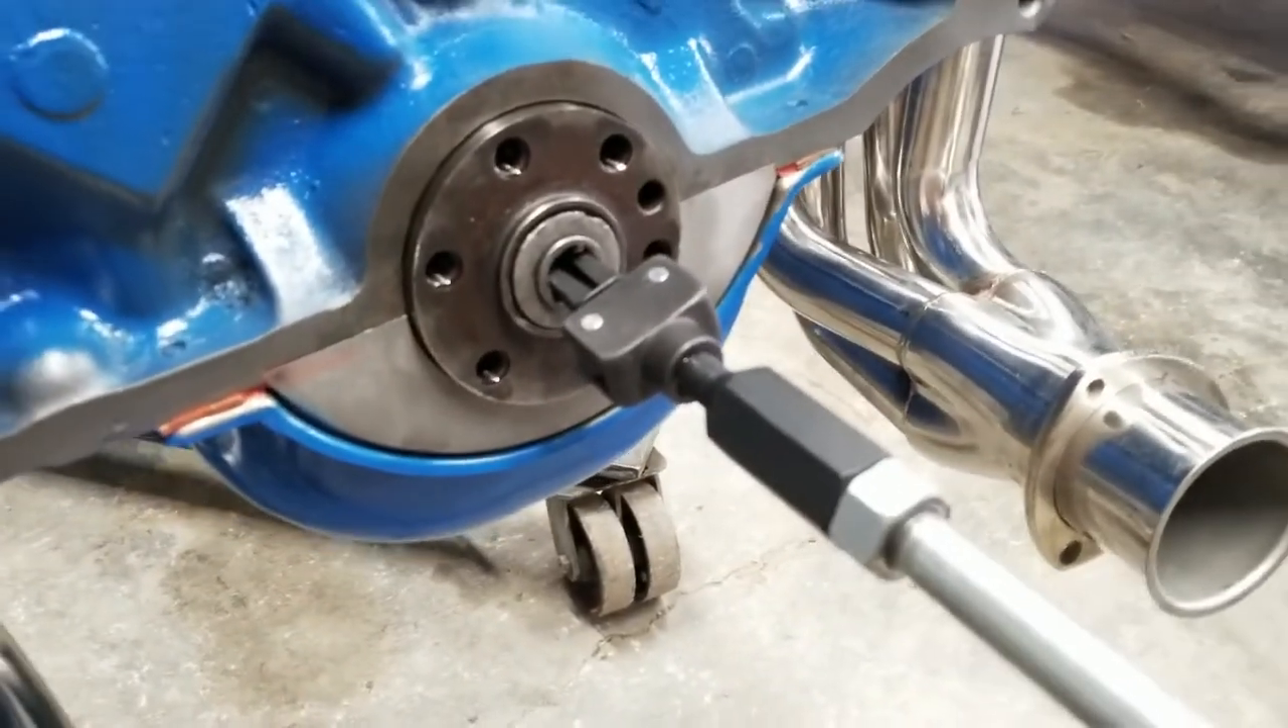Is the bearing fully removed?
No.